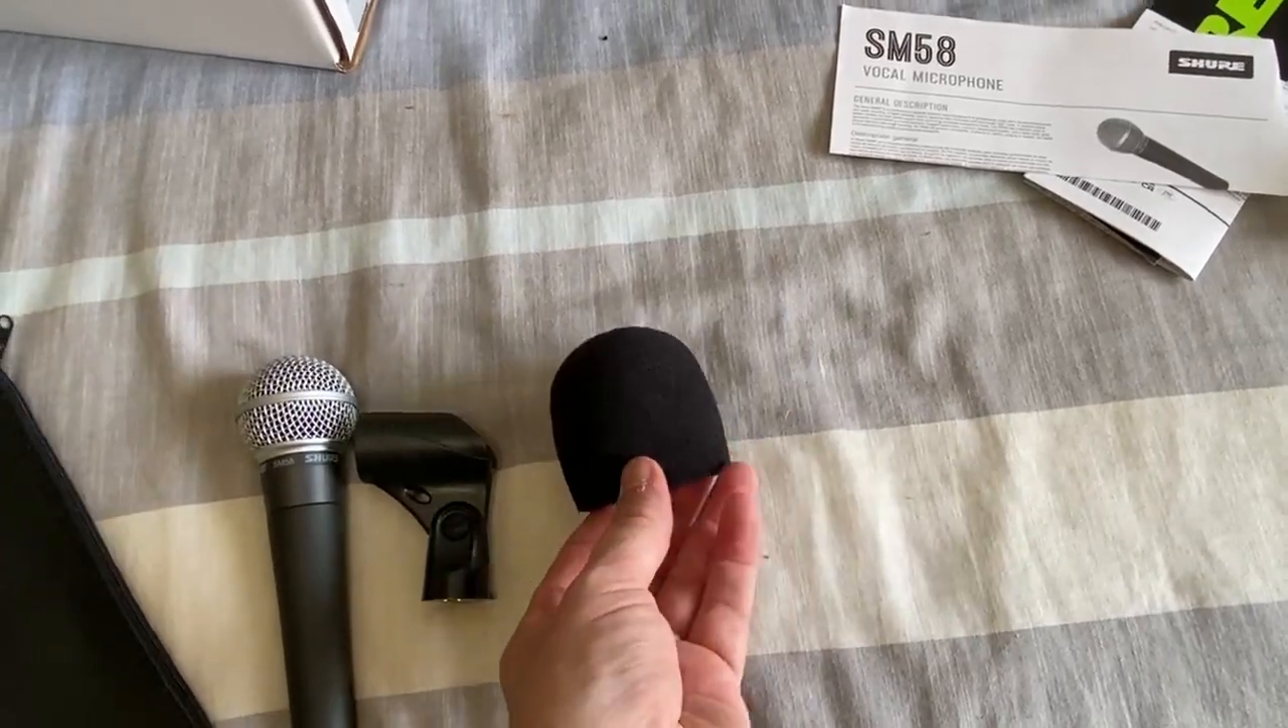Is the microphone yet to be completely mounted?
Yes.